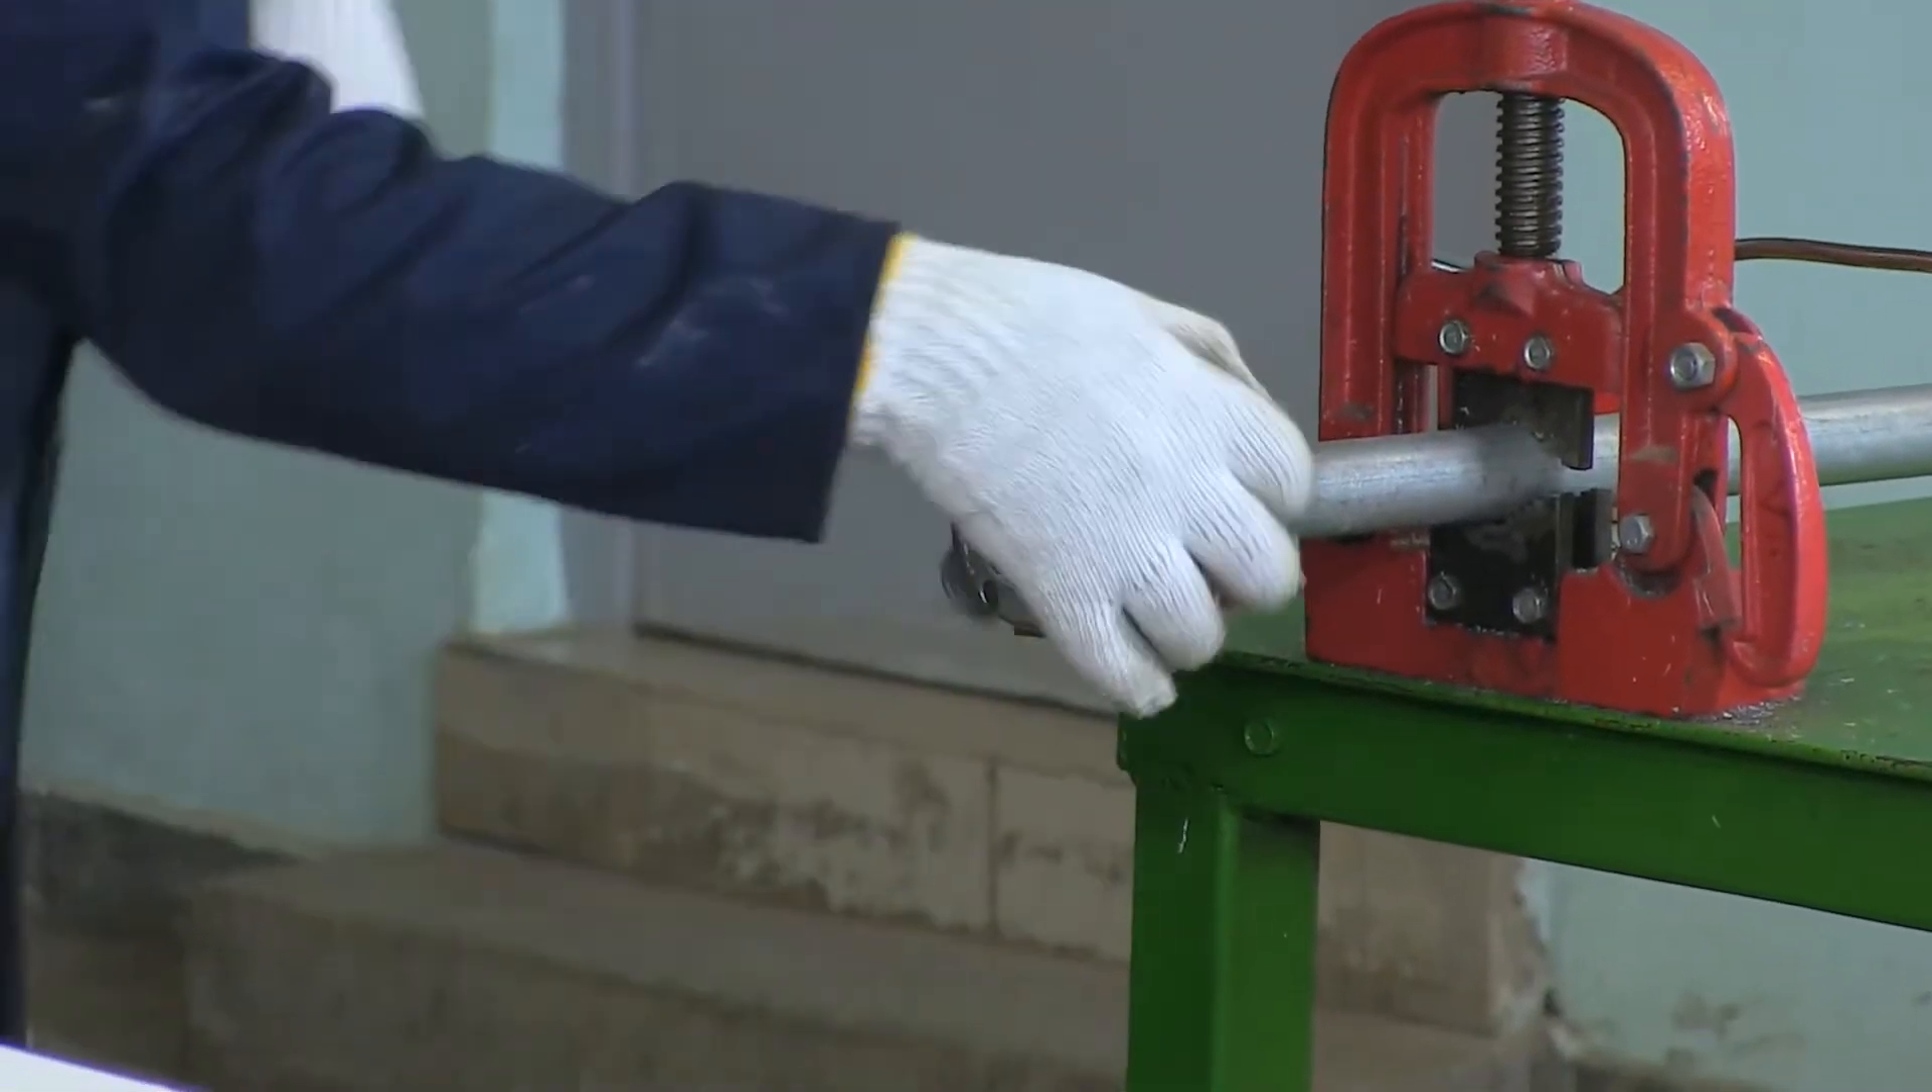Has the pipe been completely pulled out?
No.